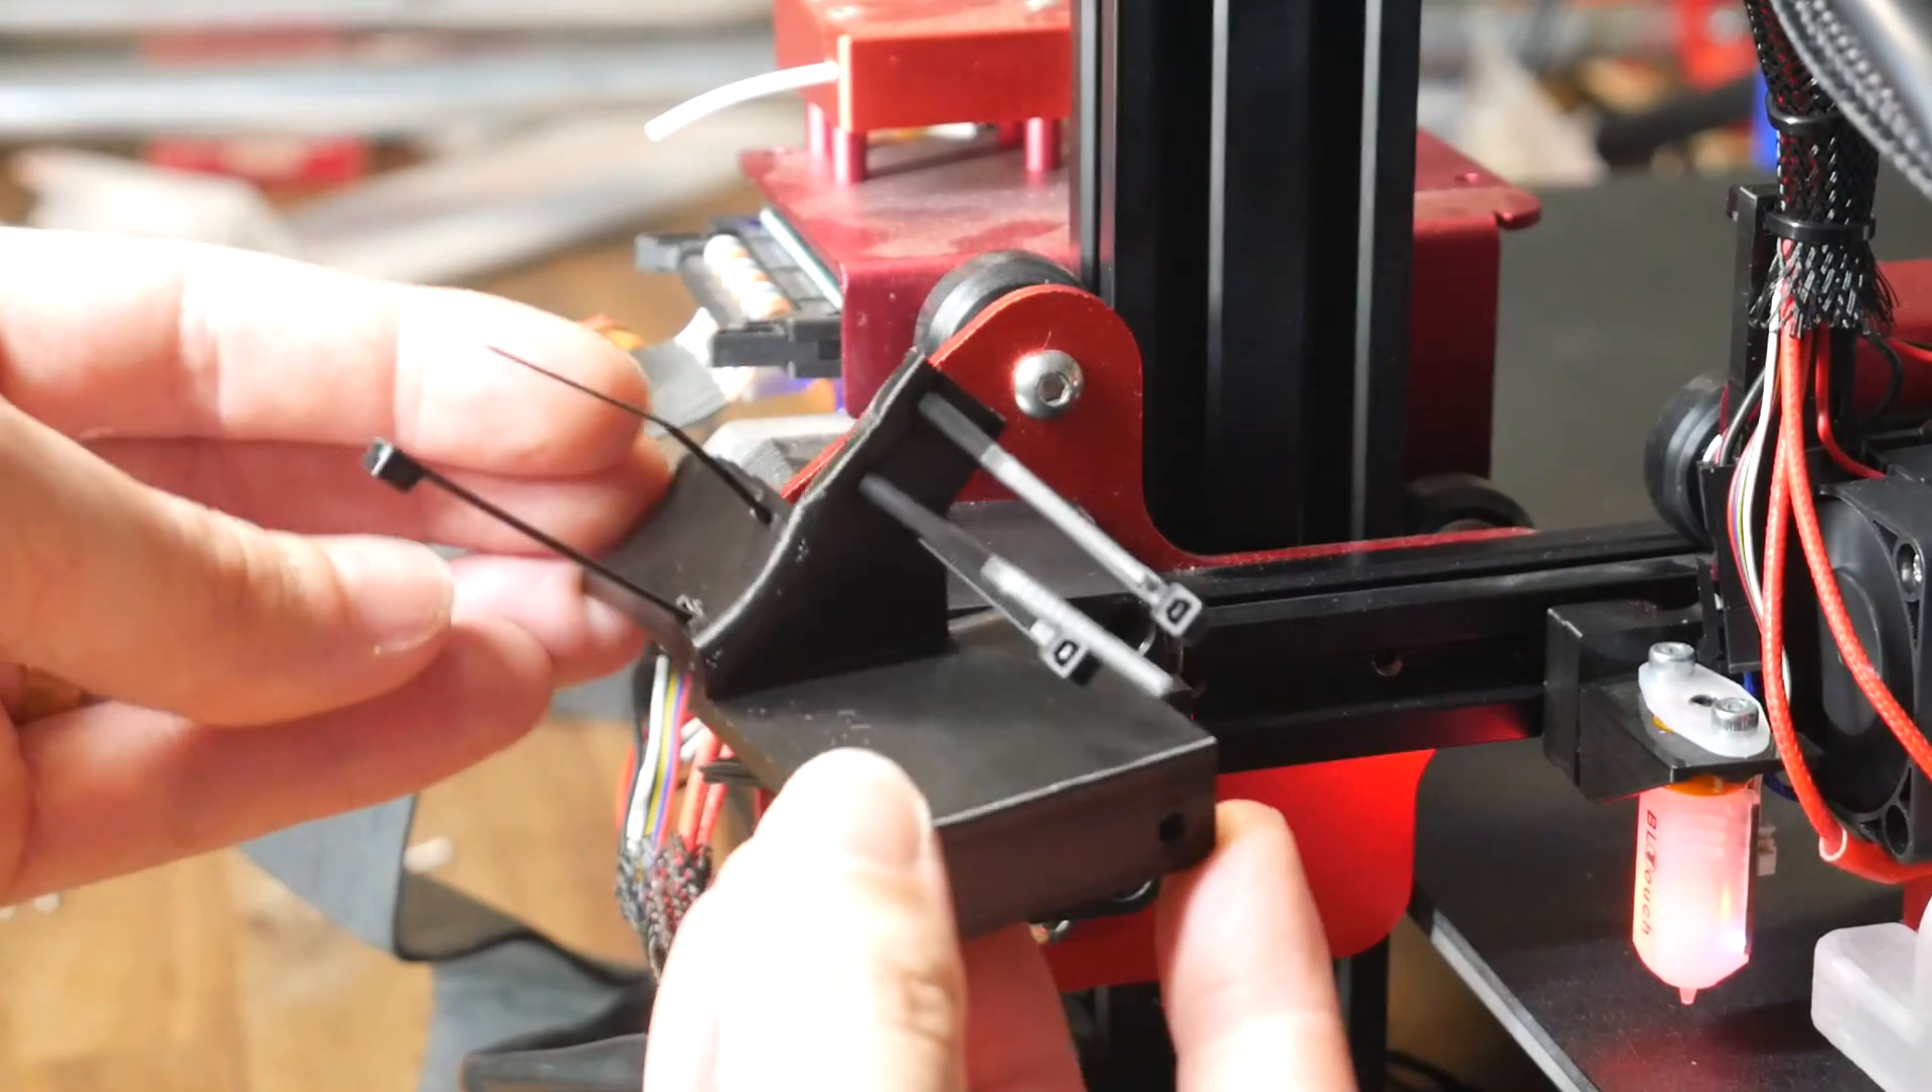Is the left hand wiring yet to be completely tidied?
Yes.